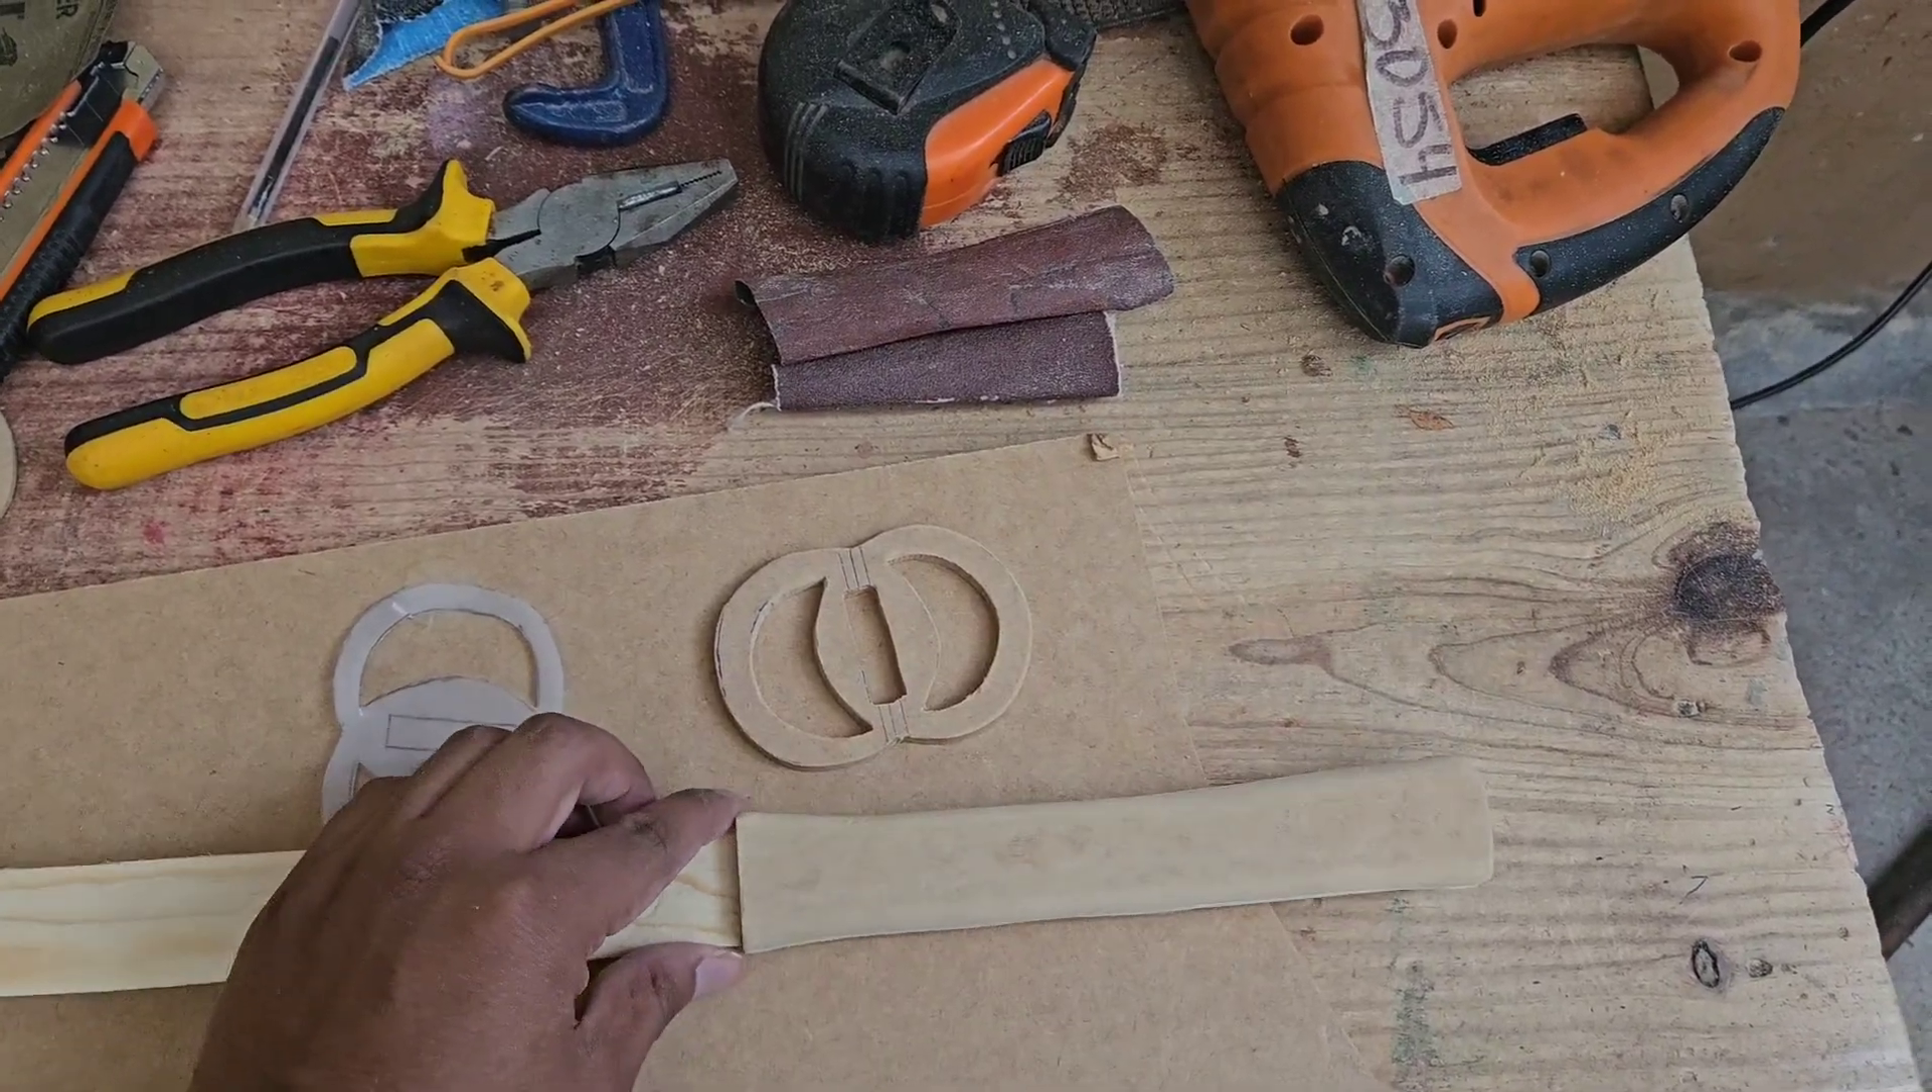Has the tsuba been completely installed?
No.